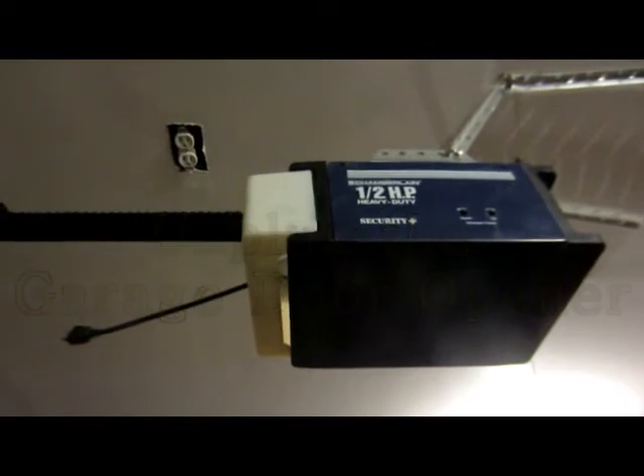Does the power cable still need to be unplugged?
No.